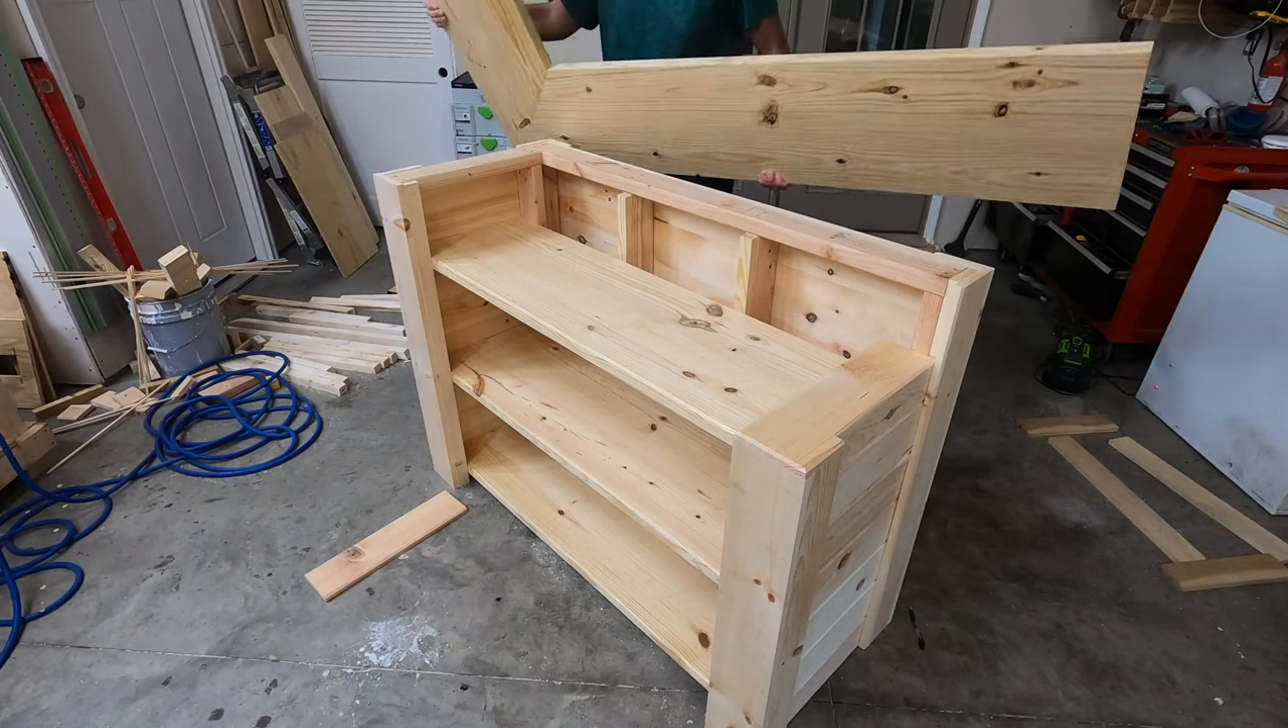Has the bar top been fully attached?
No.